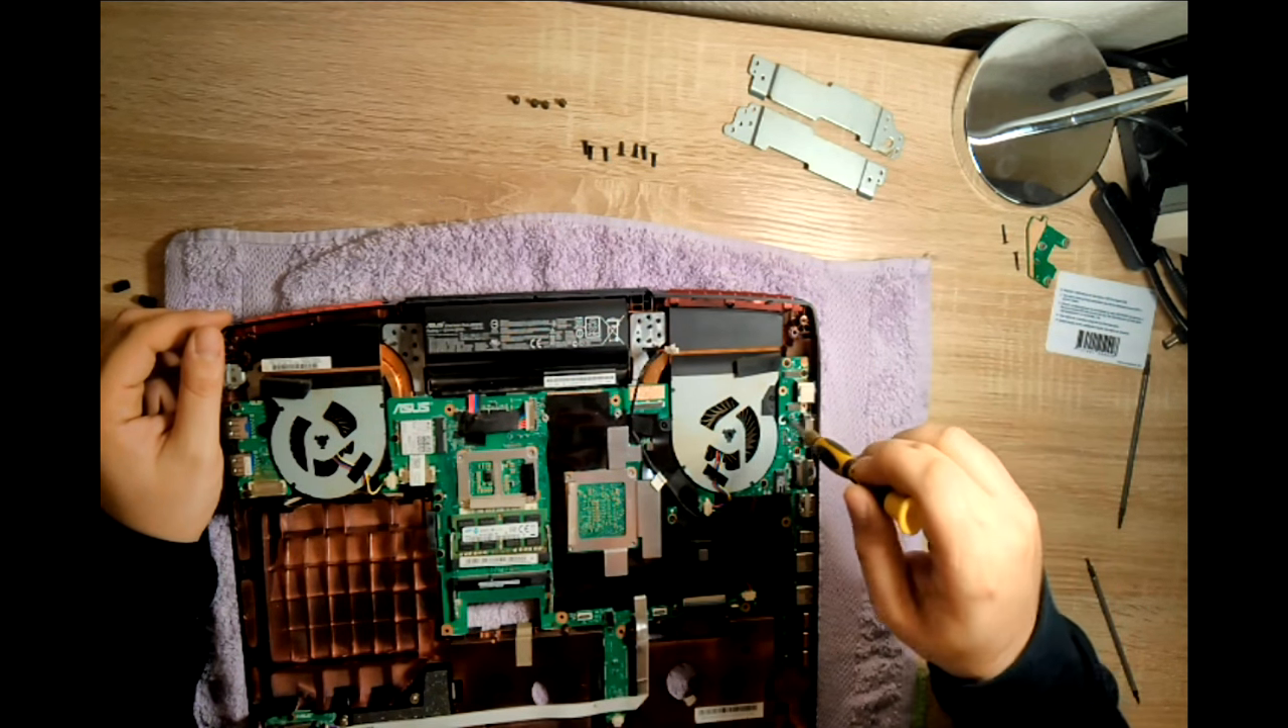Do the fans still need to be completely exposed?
No.